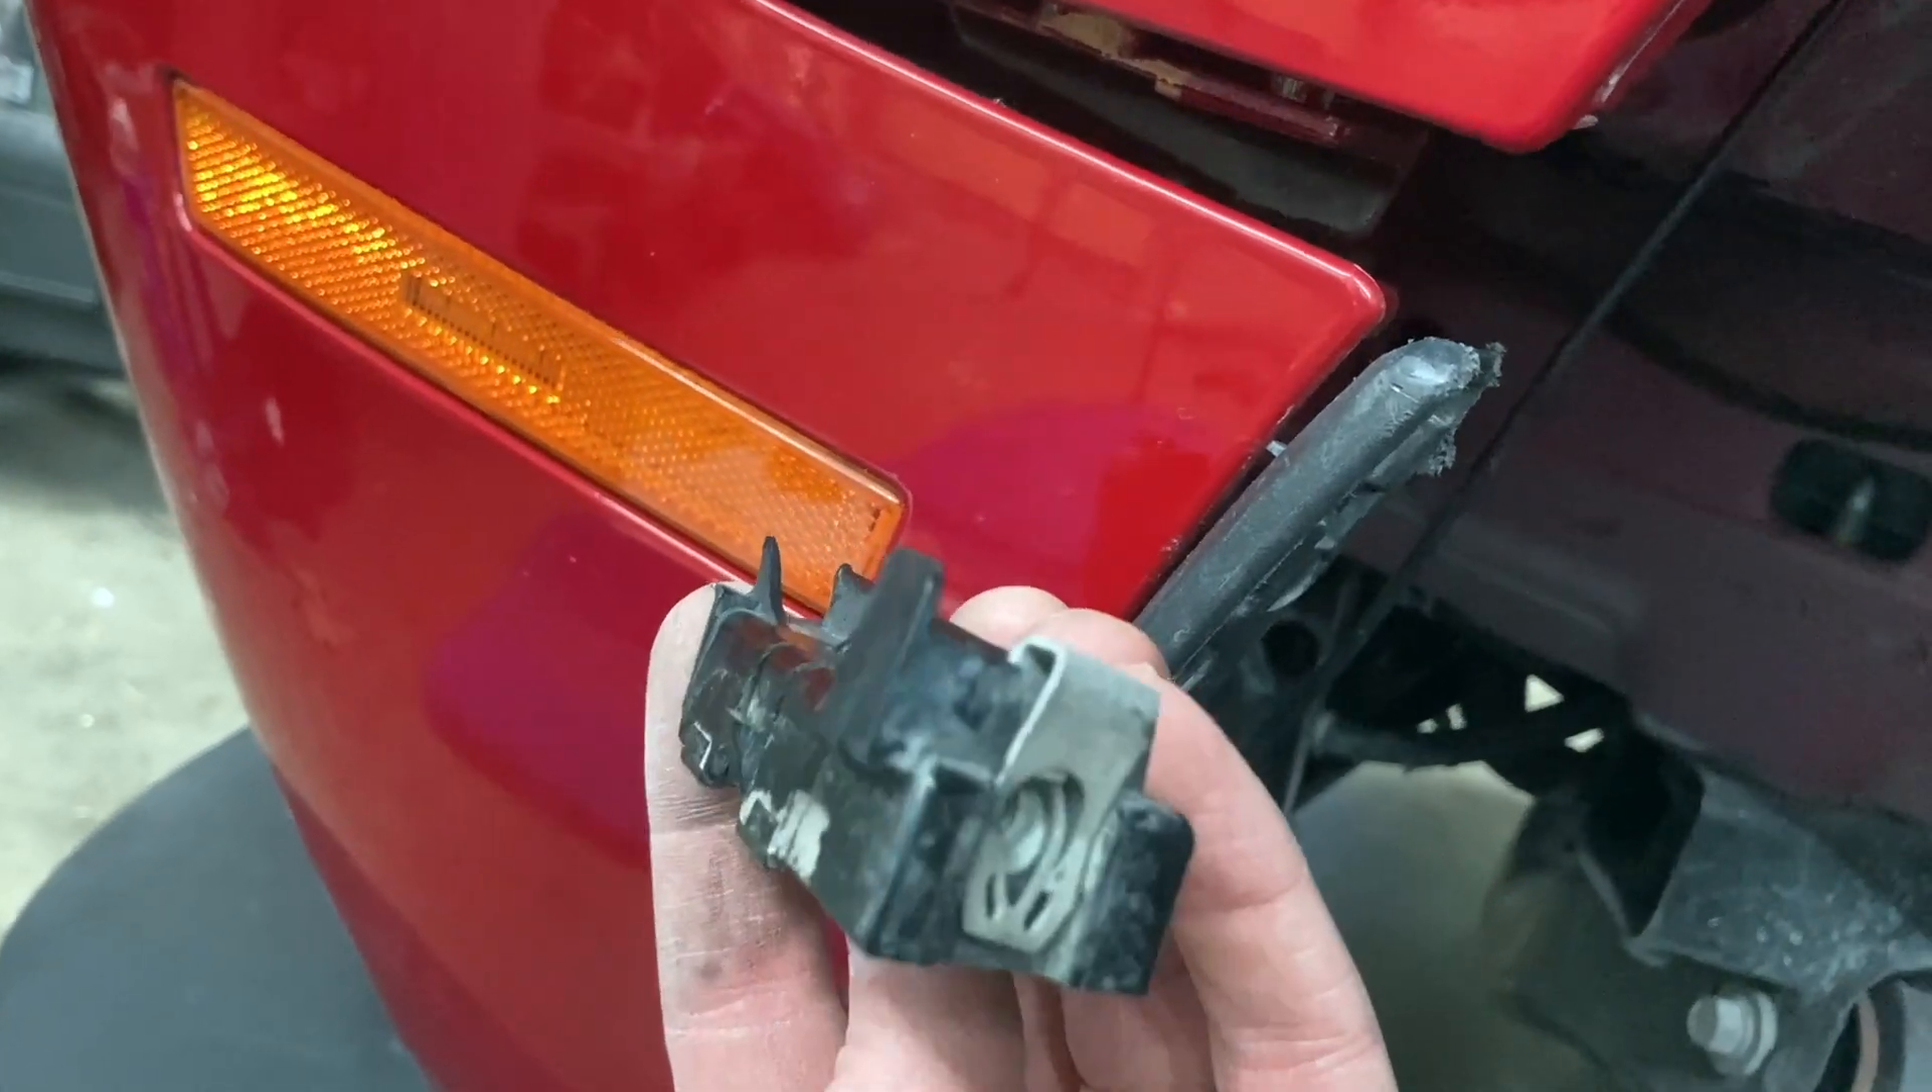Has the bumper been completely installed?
No.